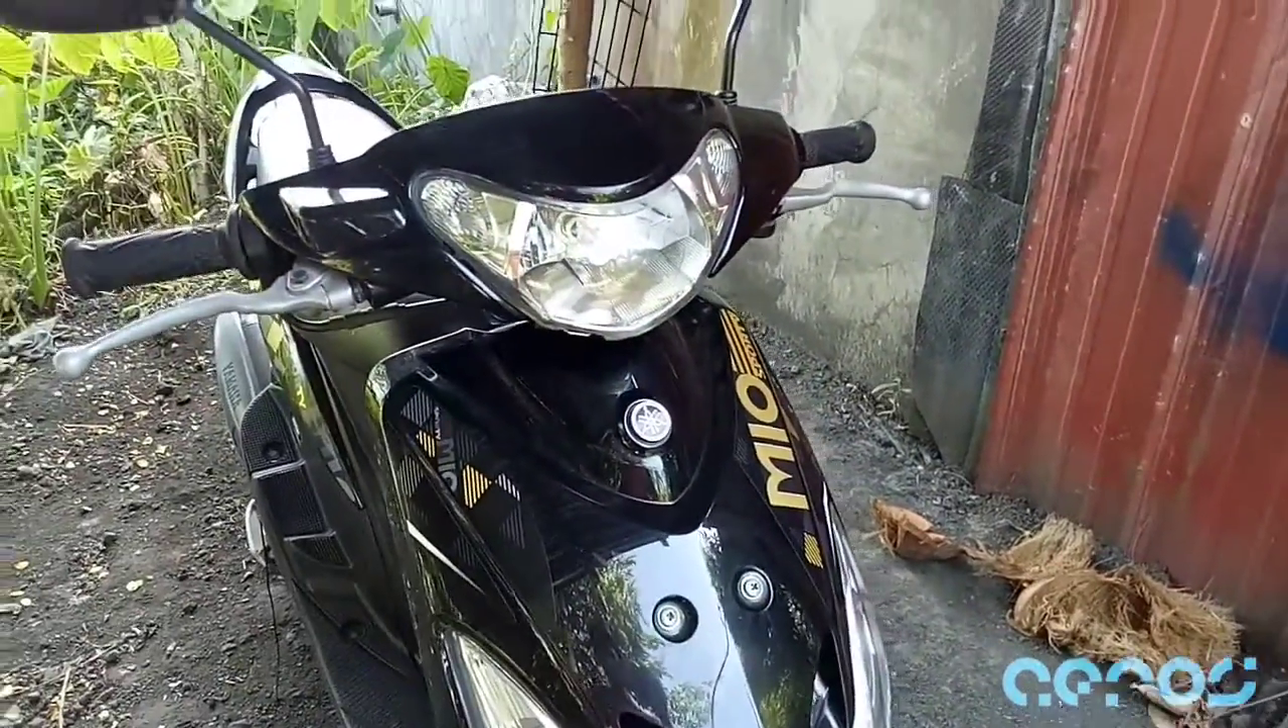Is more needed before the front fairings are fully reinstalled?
No.